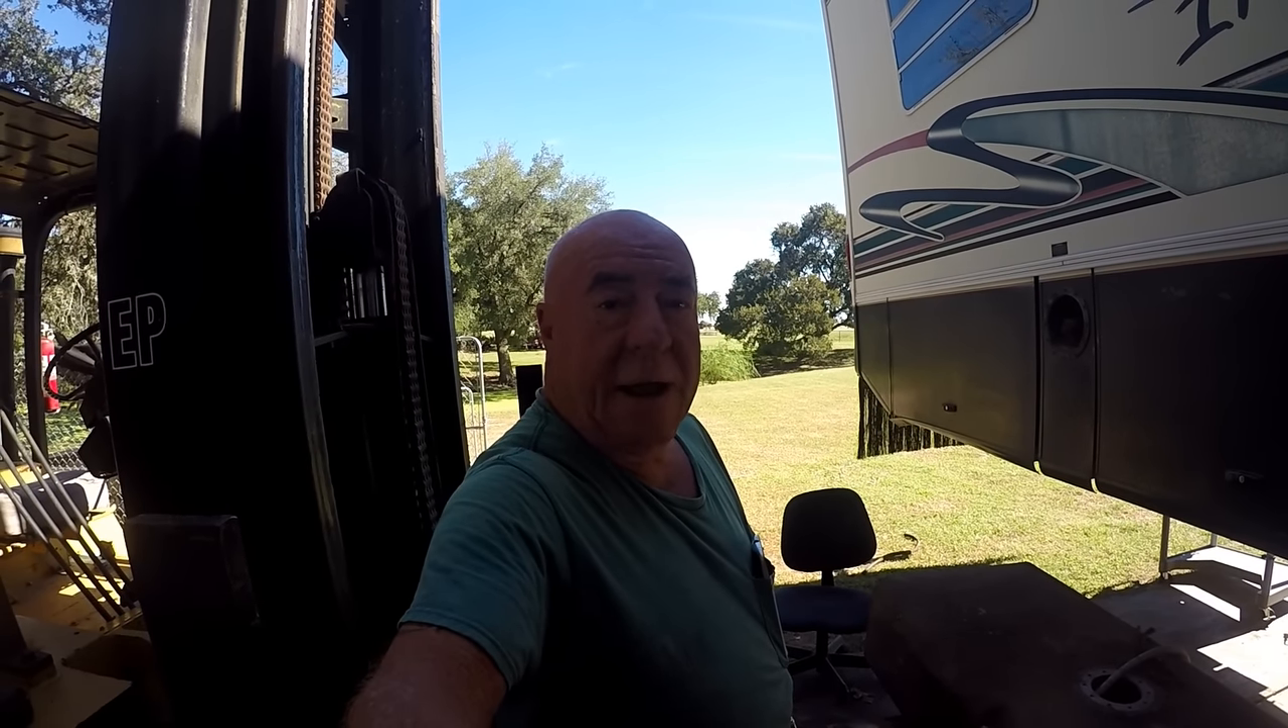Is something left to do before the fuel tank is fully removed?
No.